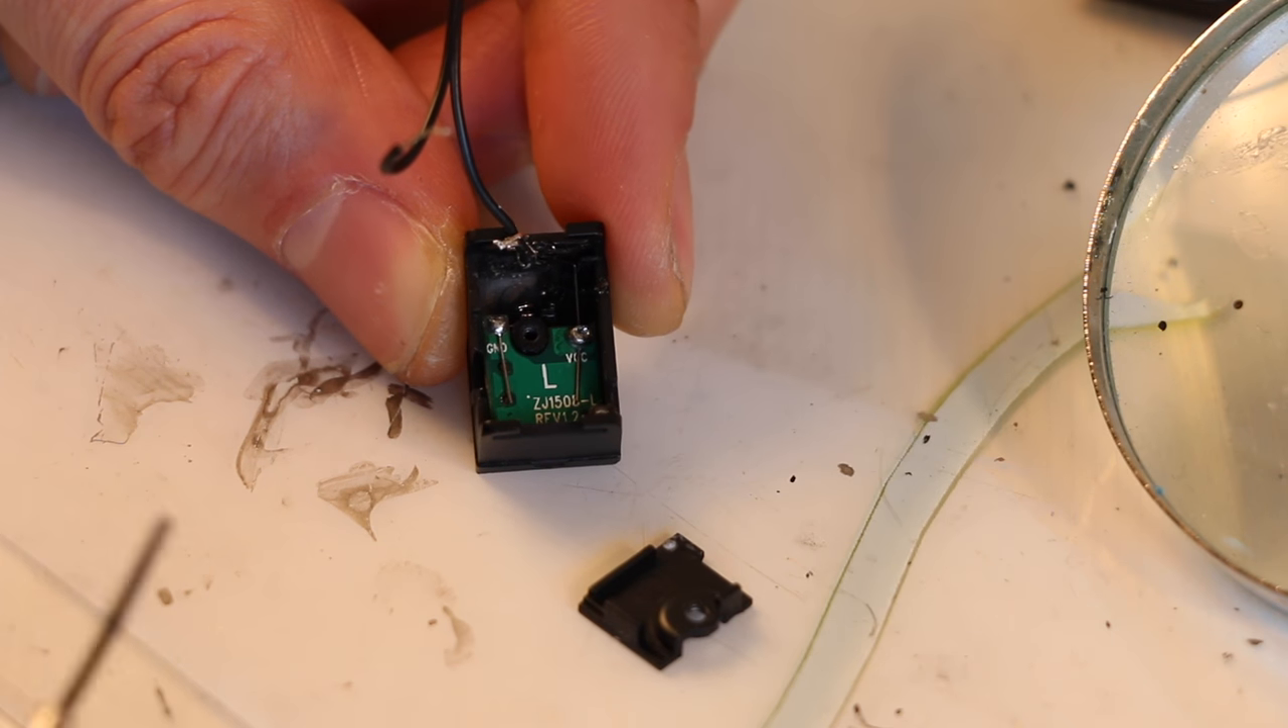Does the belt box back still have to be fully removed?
No.